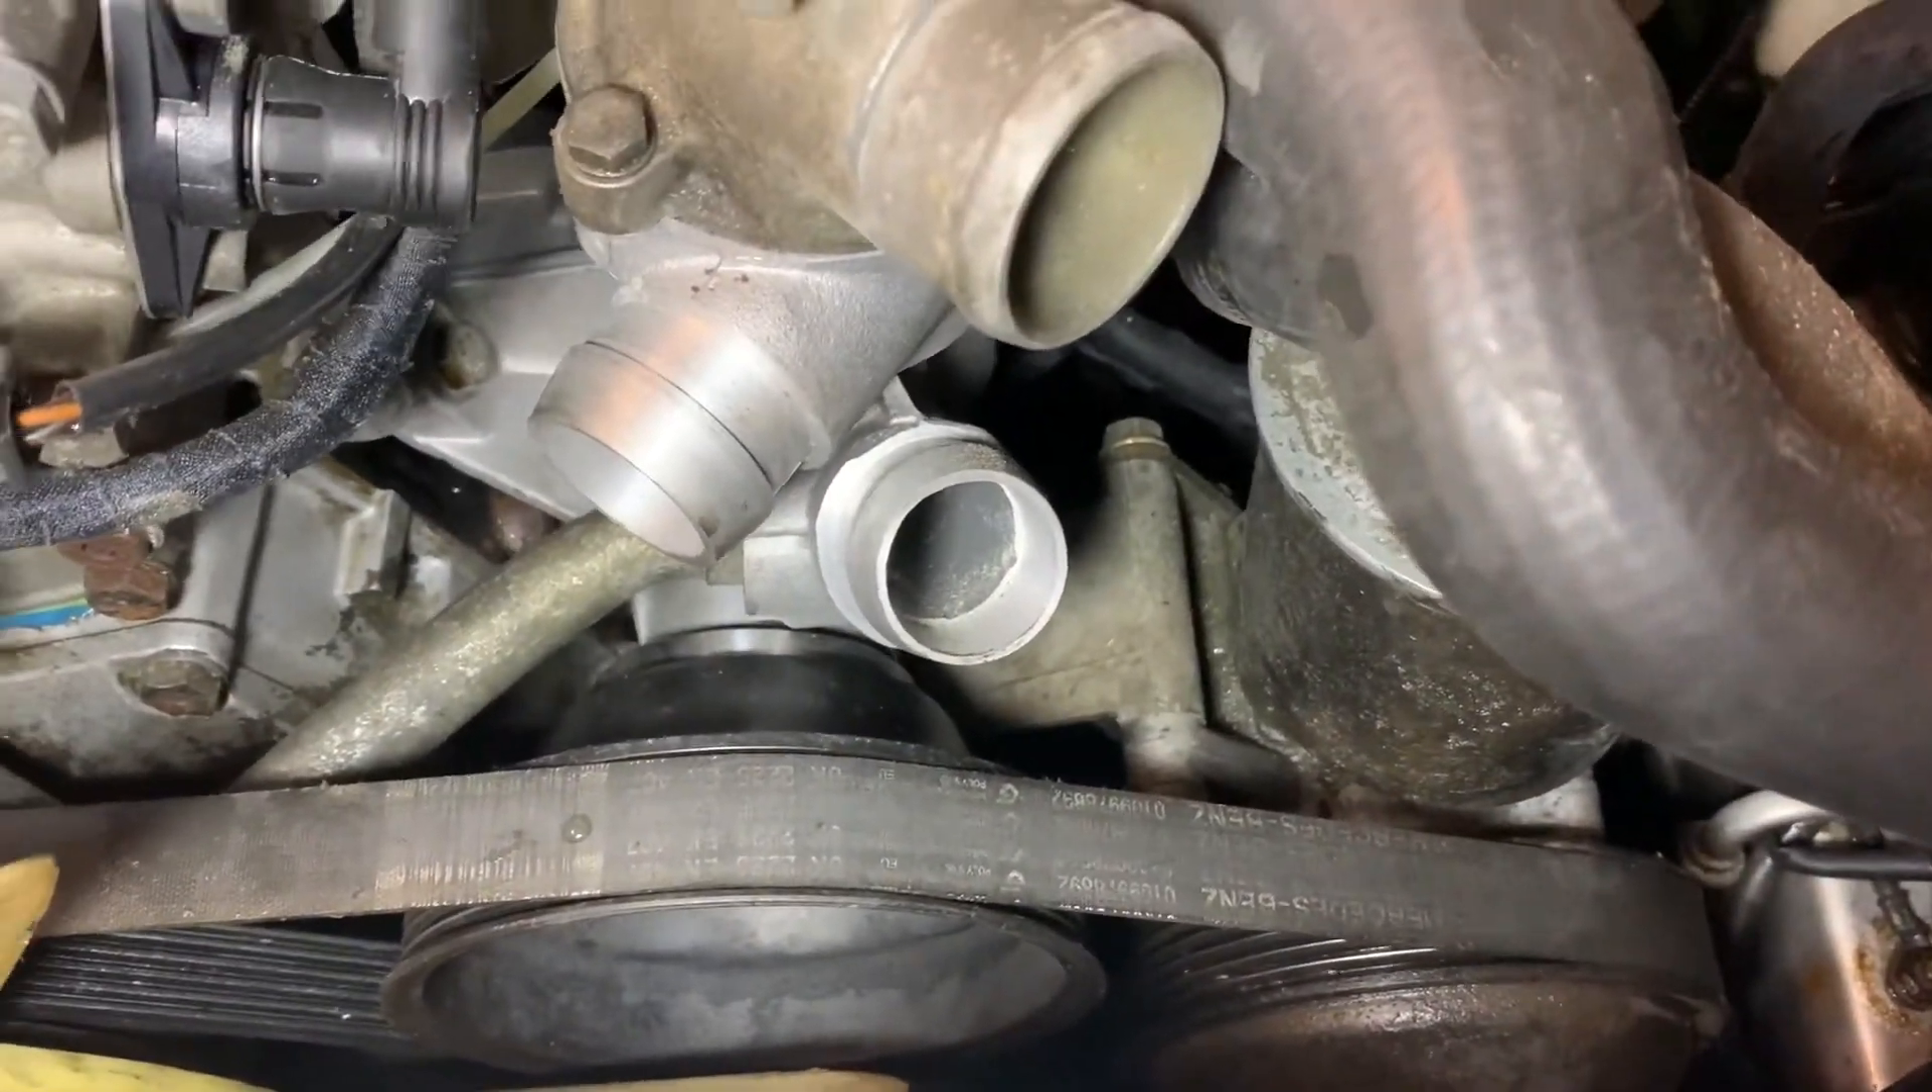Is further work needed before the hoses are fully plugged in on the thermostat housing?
Yes.